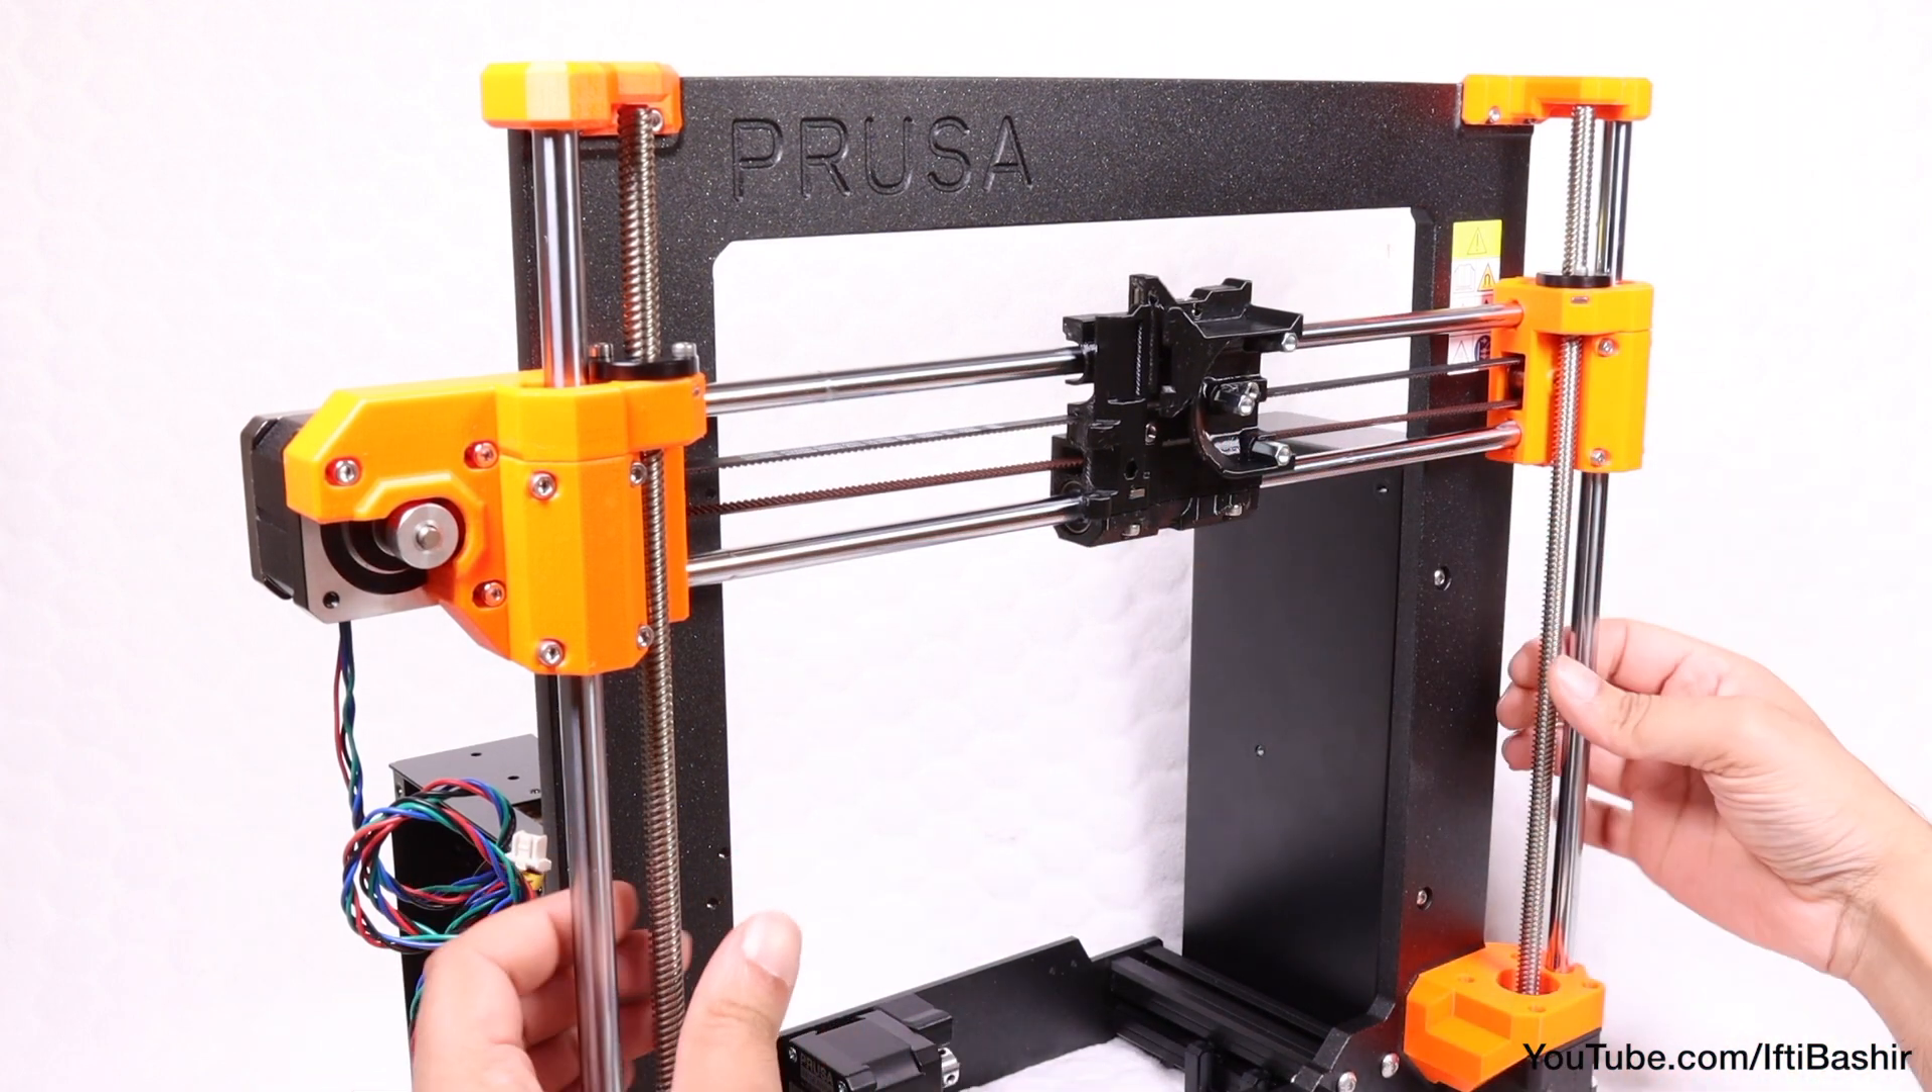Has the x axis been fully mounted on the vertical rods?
Yes.